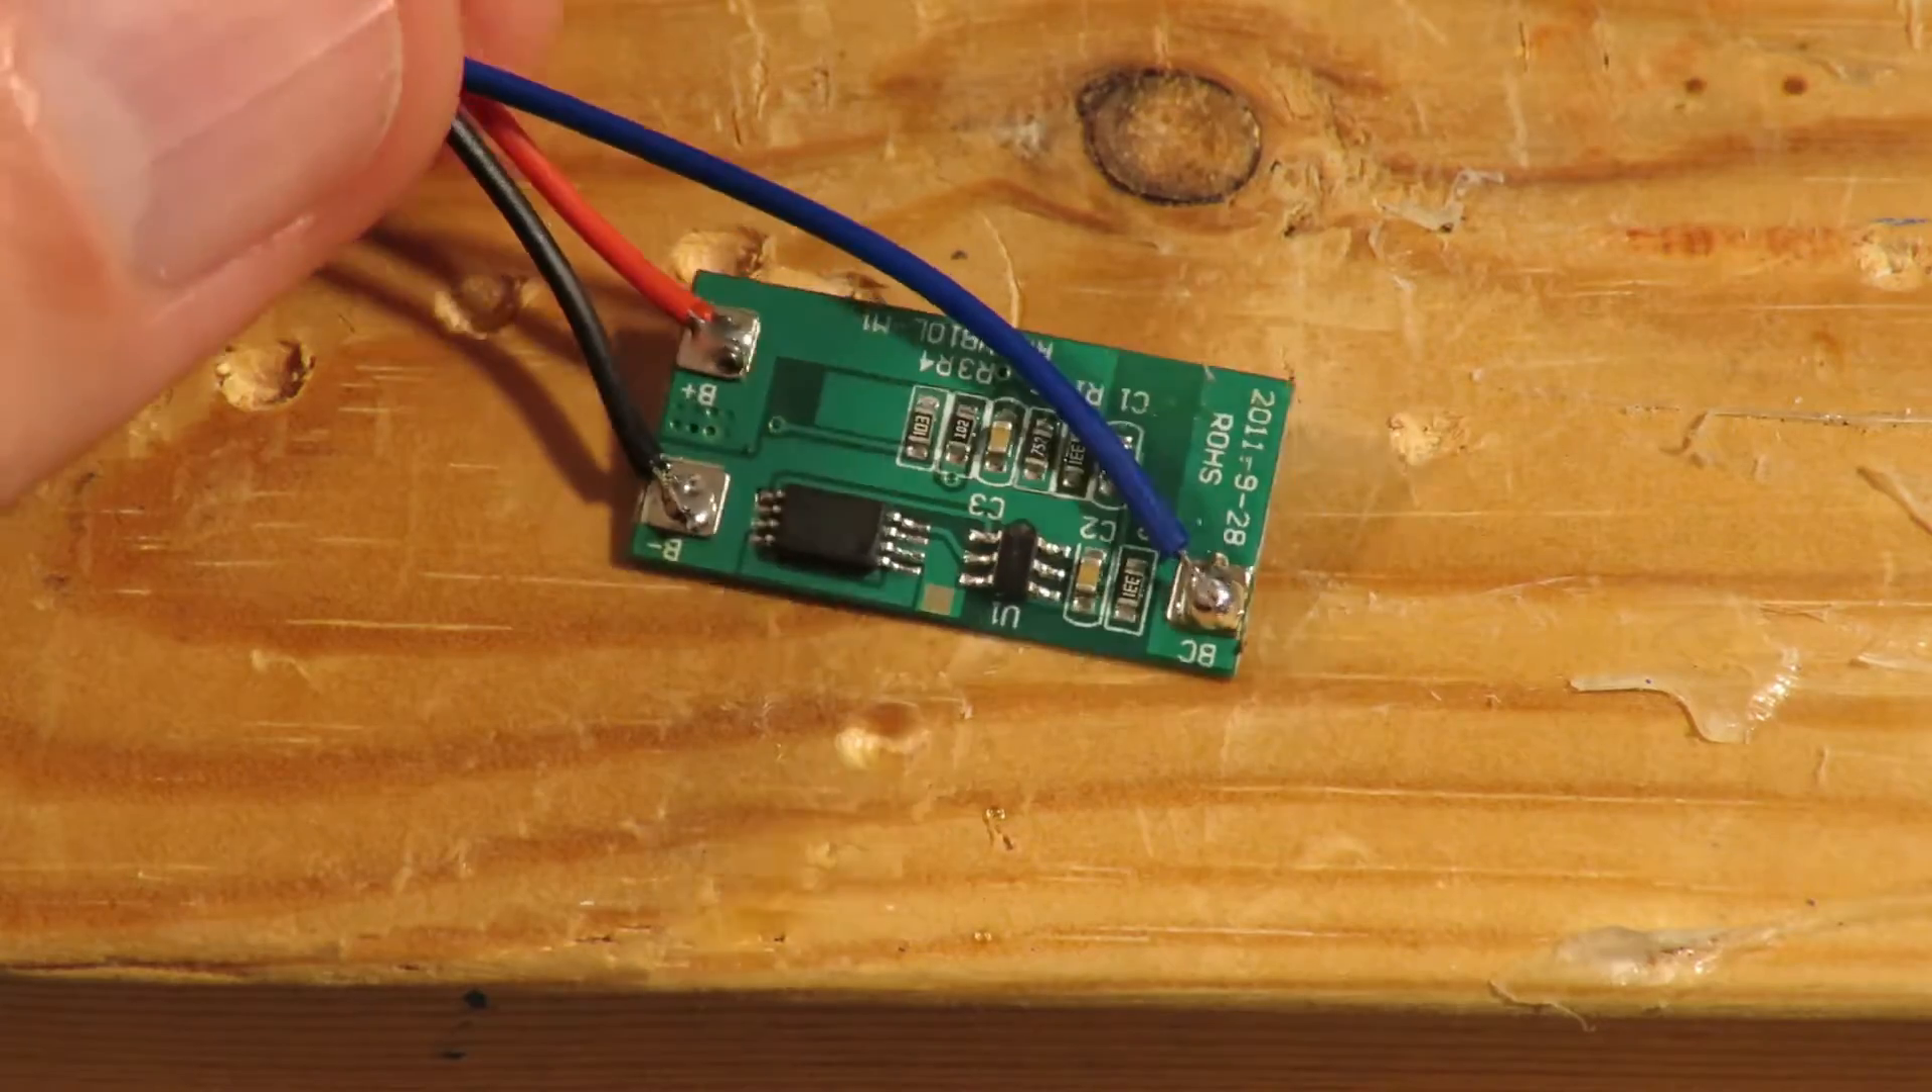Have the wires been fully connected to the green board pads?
Yes.